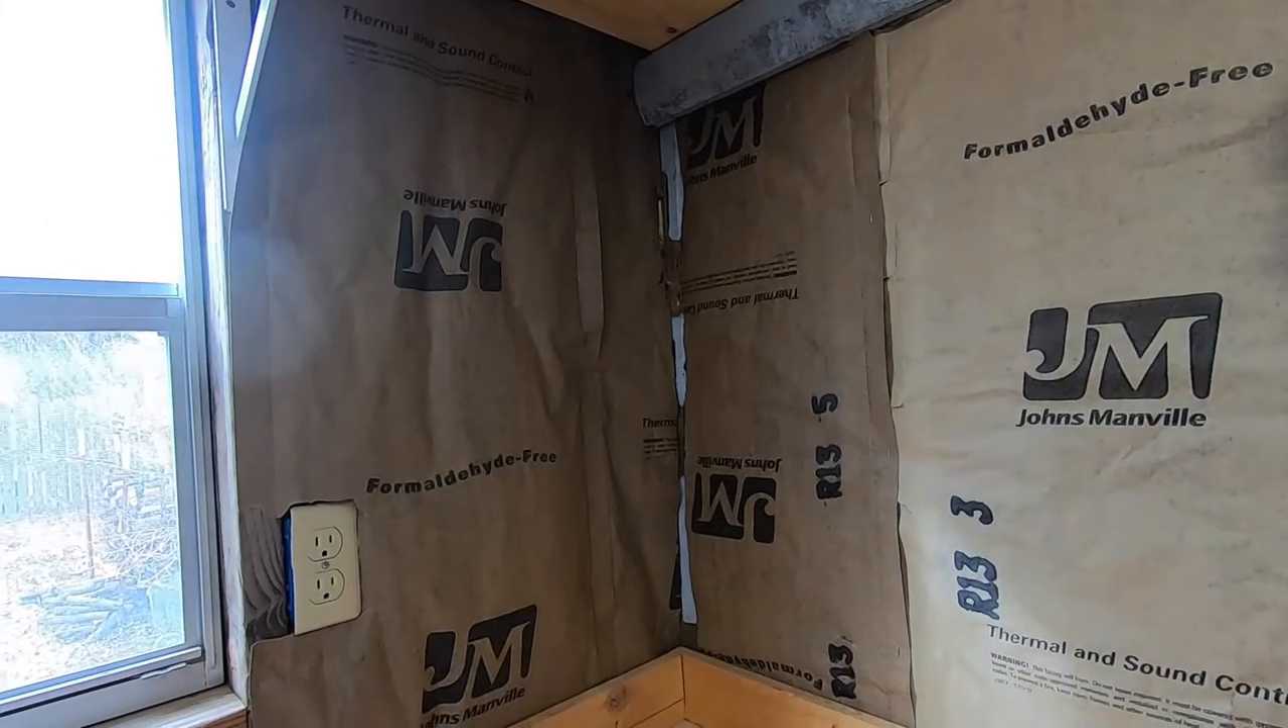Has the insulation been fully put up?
Yes.